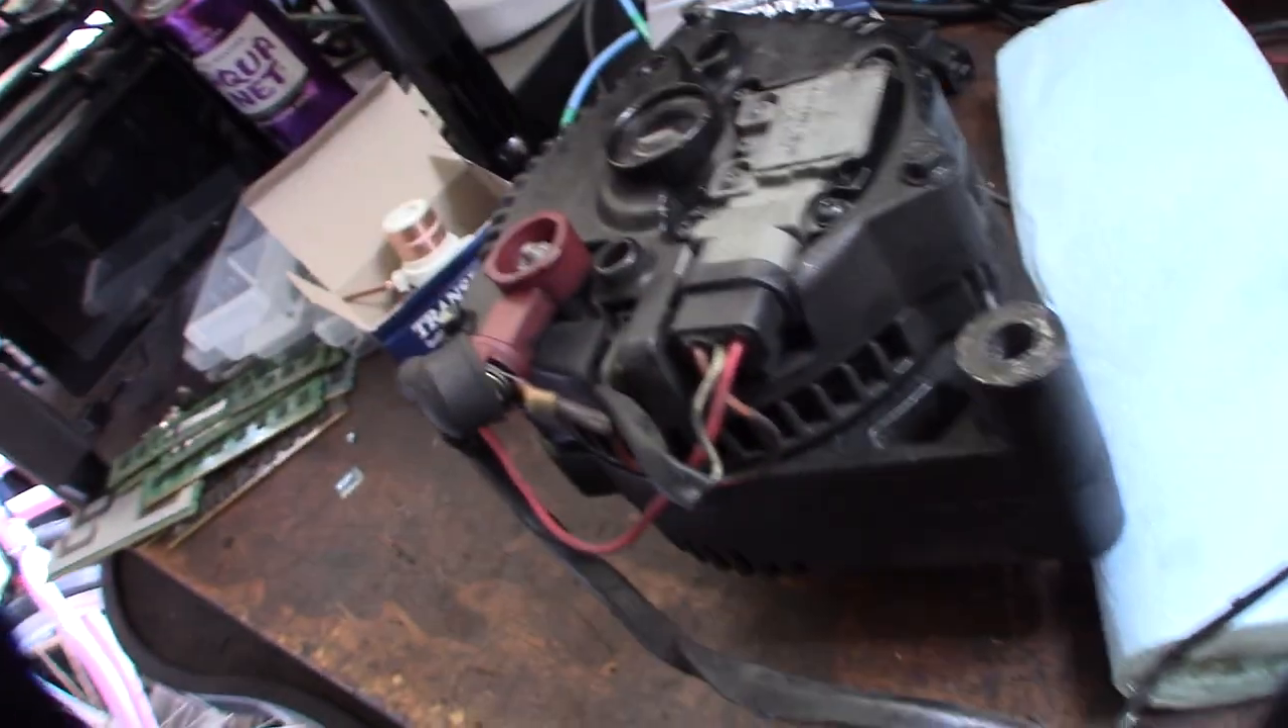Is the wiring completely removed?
No.